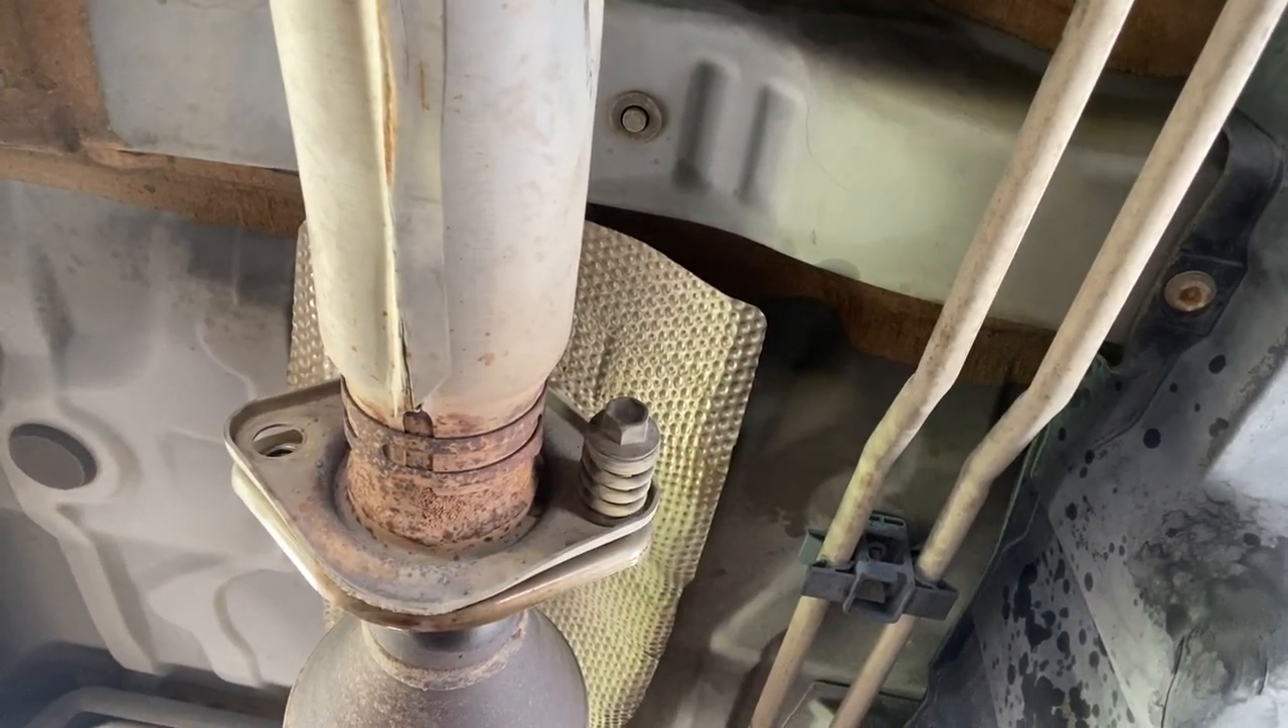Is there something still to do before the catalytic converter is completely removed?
Yes.